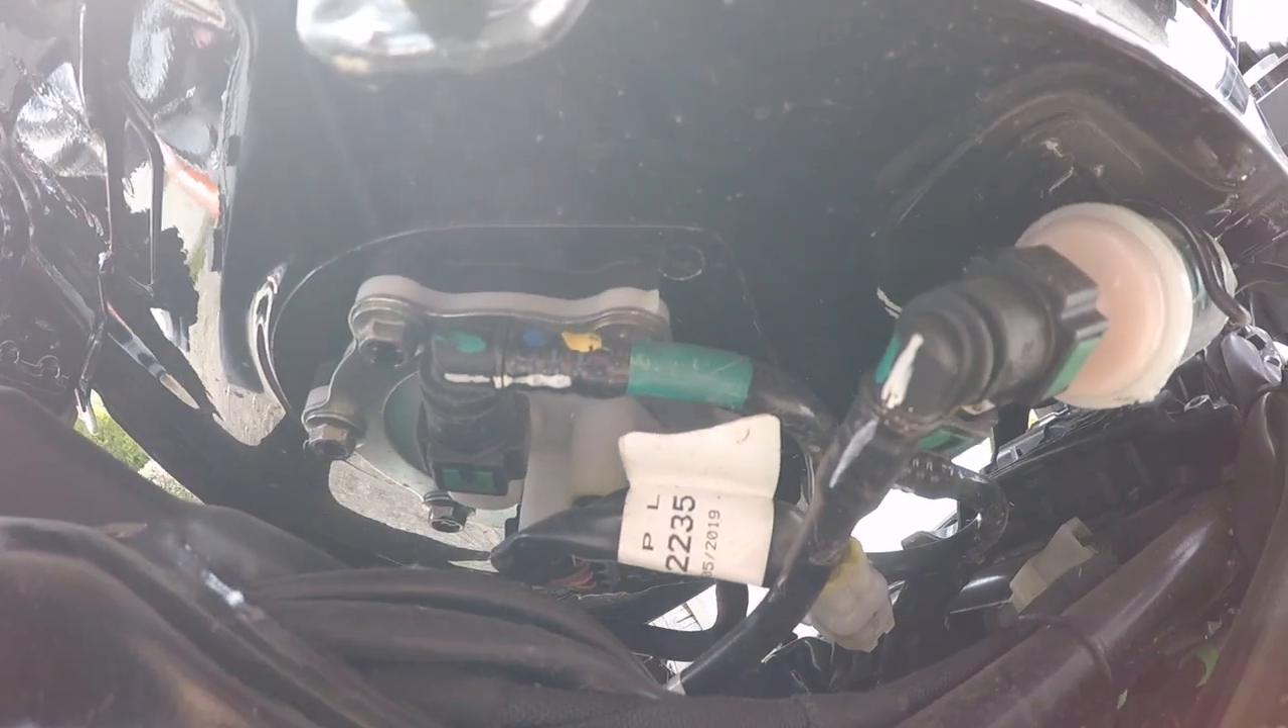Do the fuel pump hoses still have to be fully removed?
Yes.